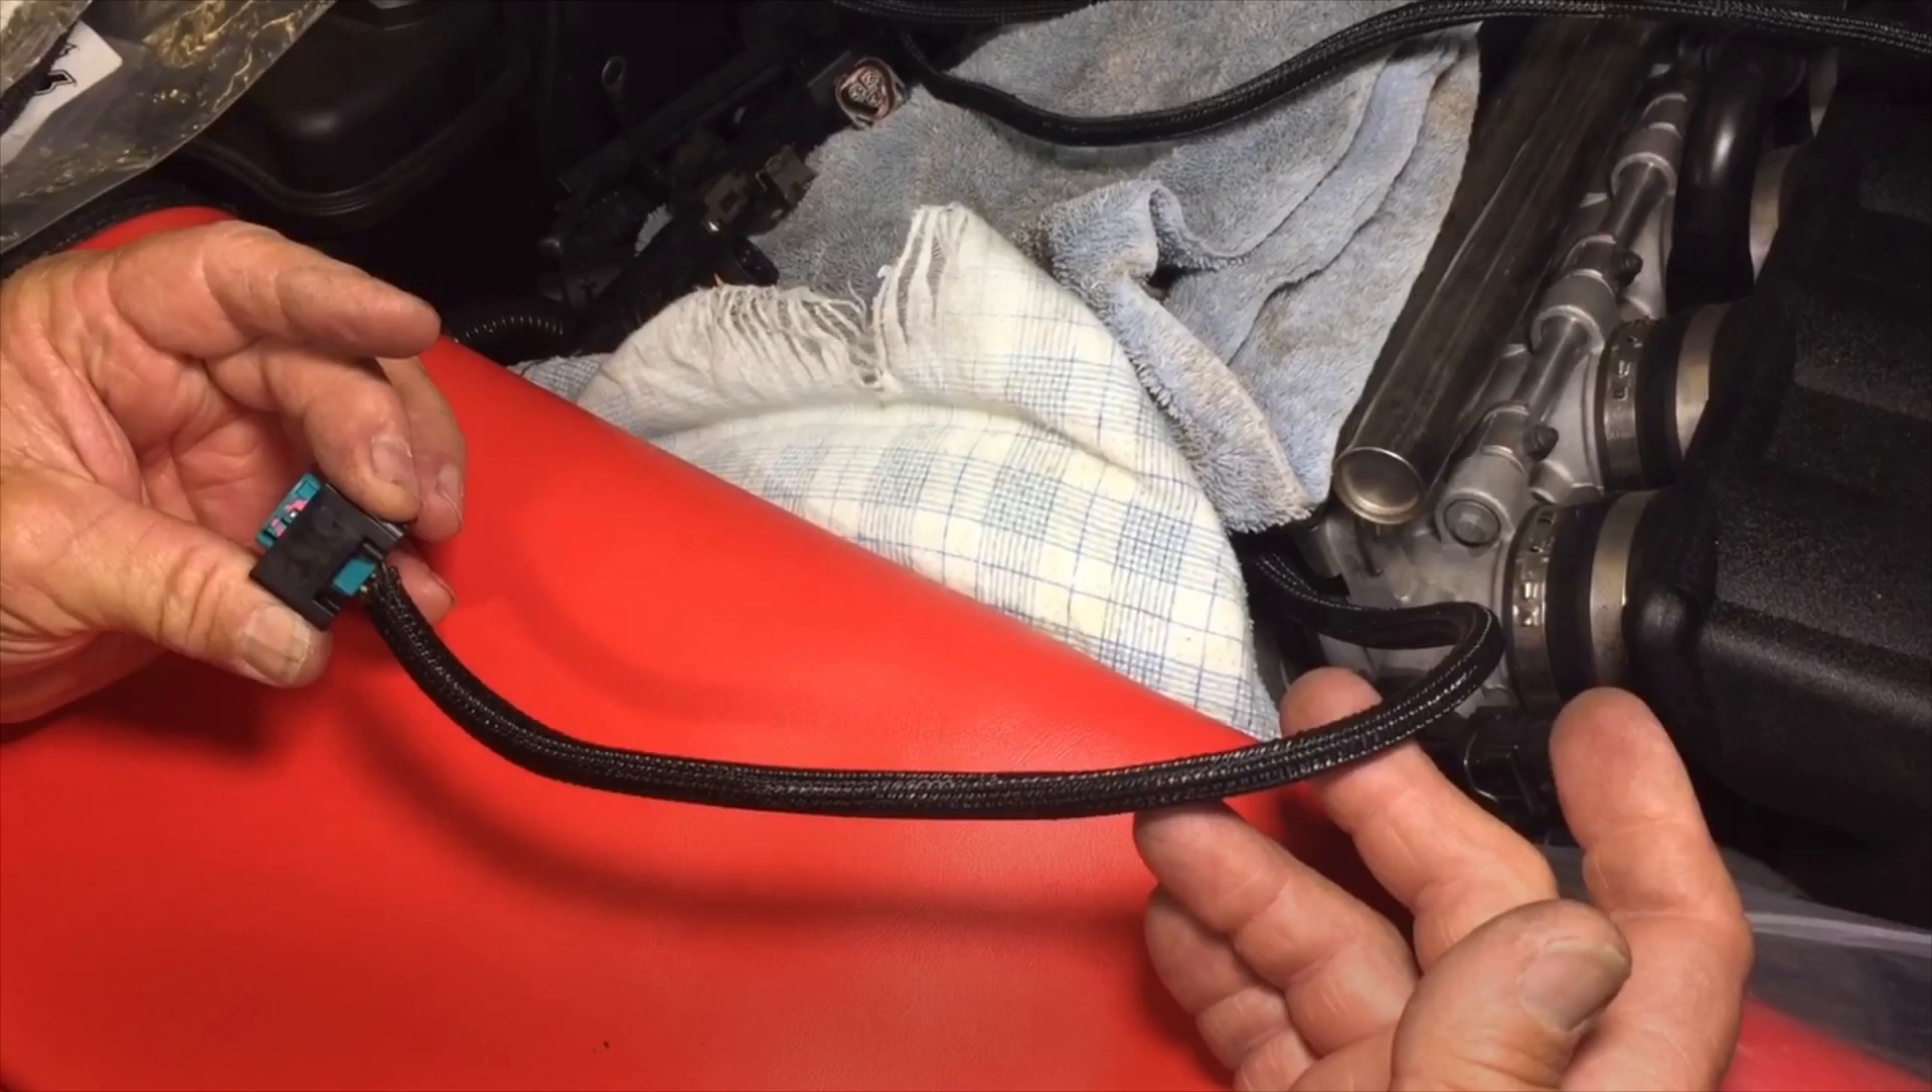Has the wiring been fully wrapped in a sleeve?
Yes.